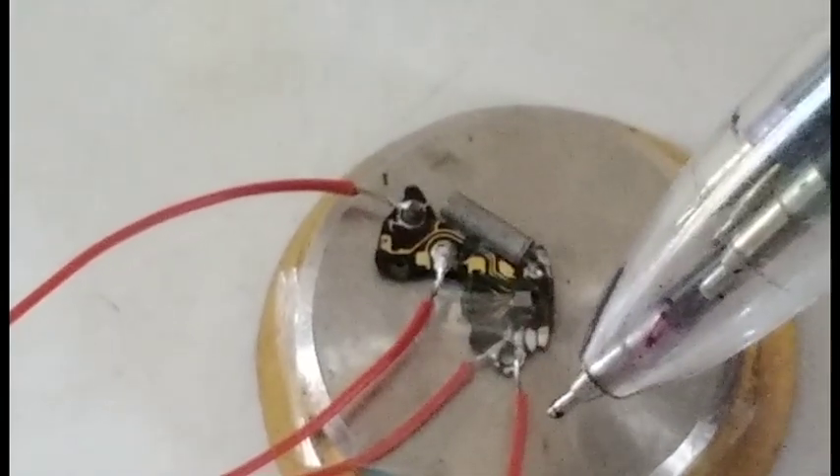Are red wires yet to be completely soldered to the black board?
No.